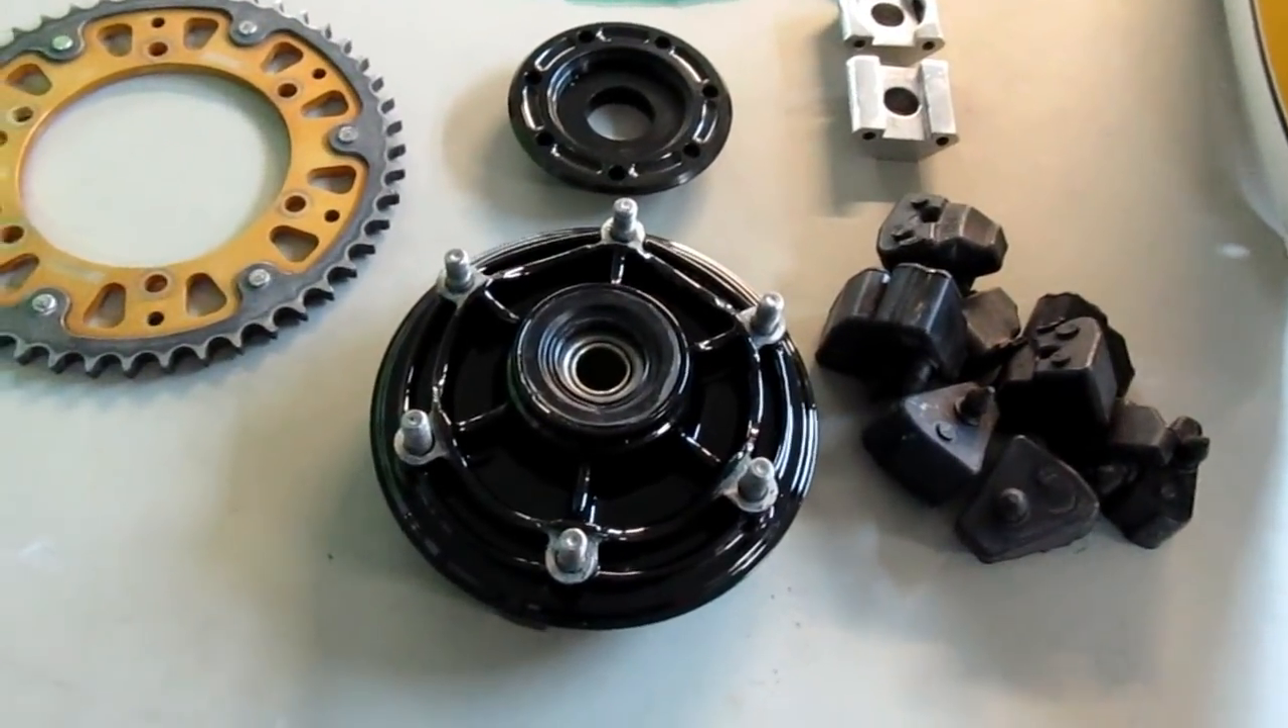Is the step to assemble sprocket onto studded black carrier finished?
No.